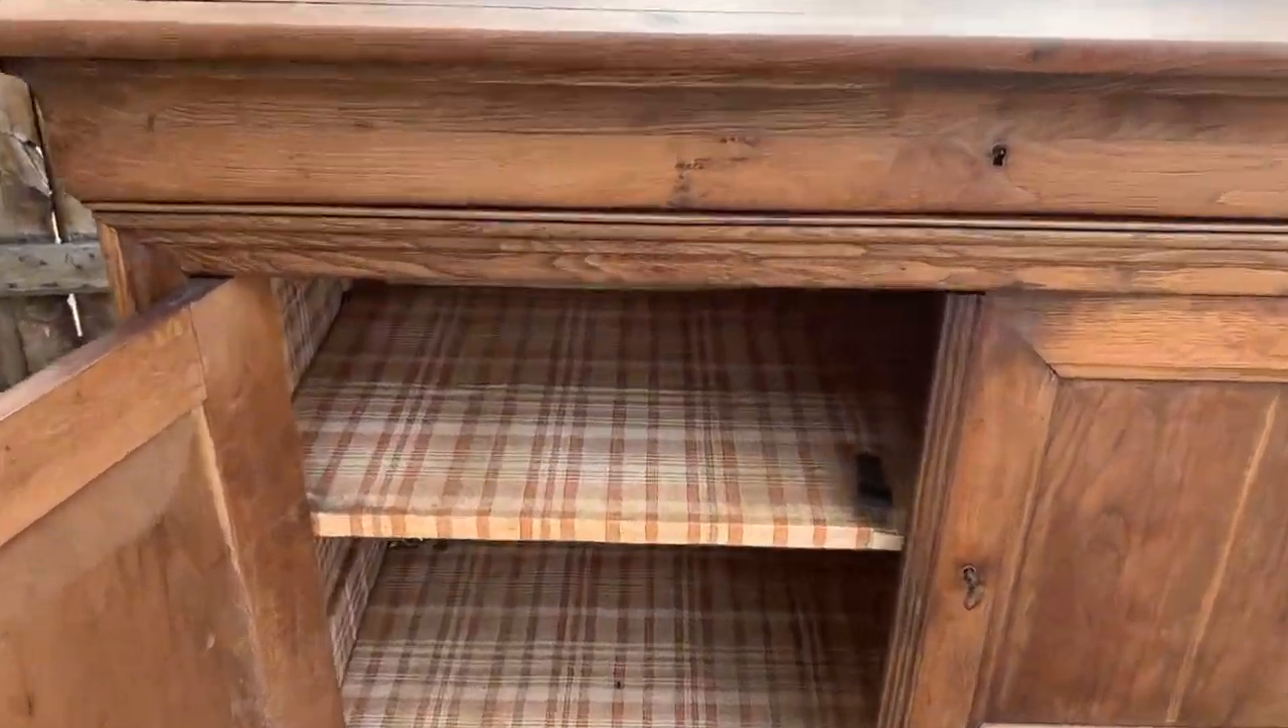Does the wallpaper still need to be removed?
Yes.